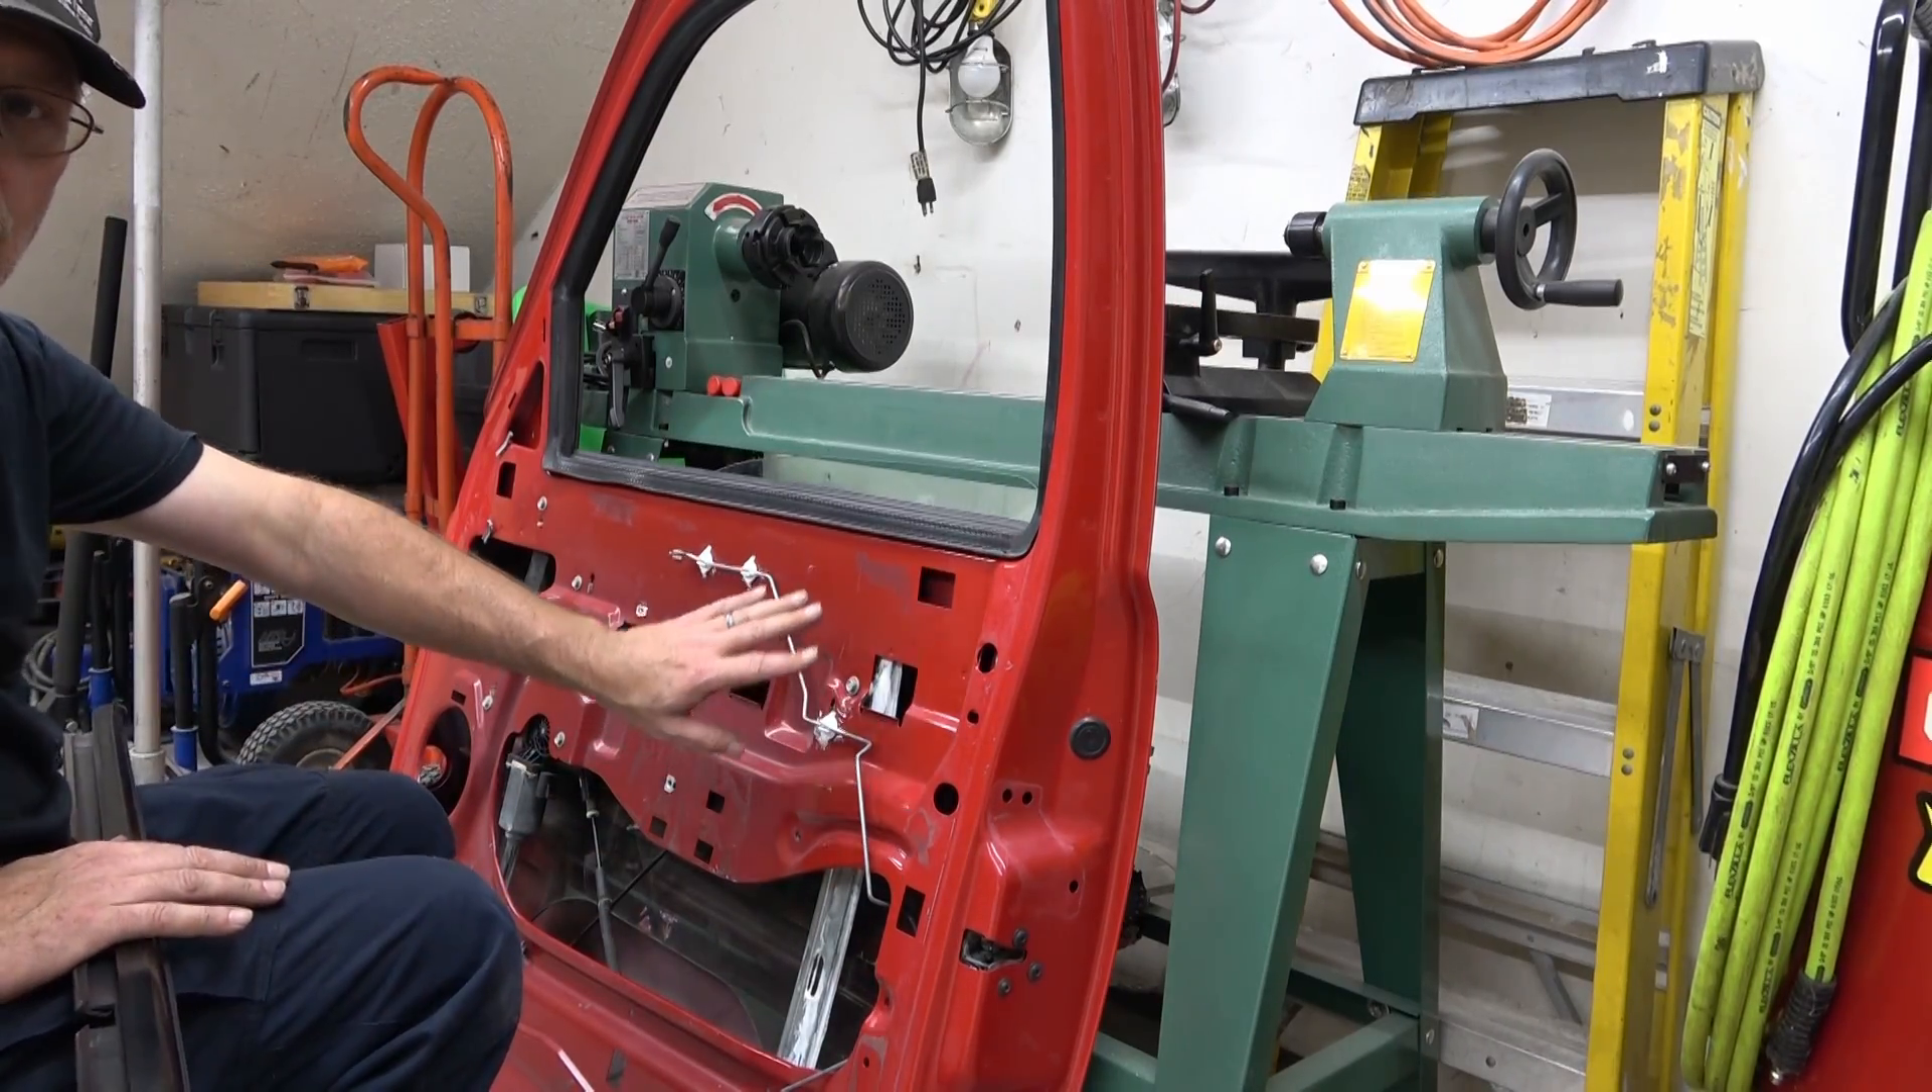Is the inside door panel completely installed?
No.